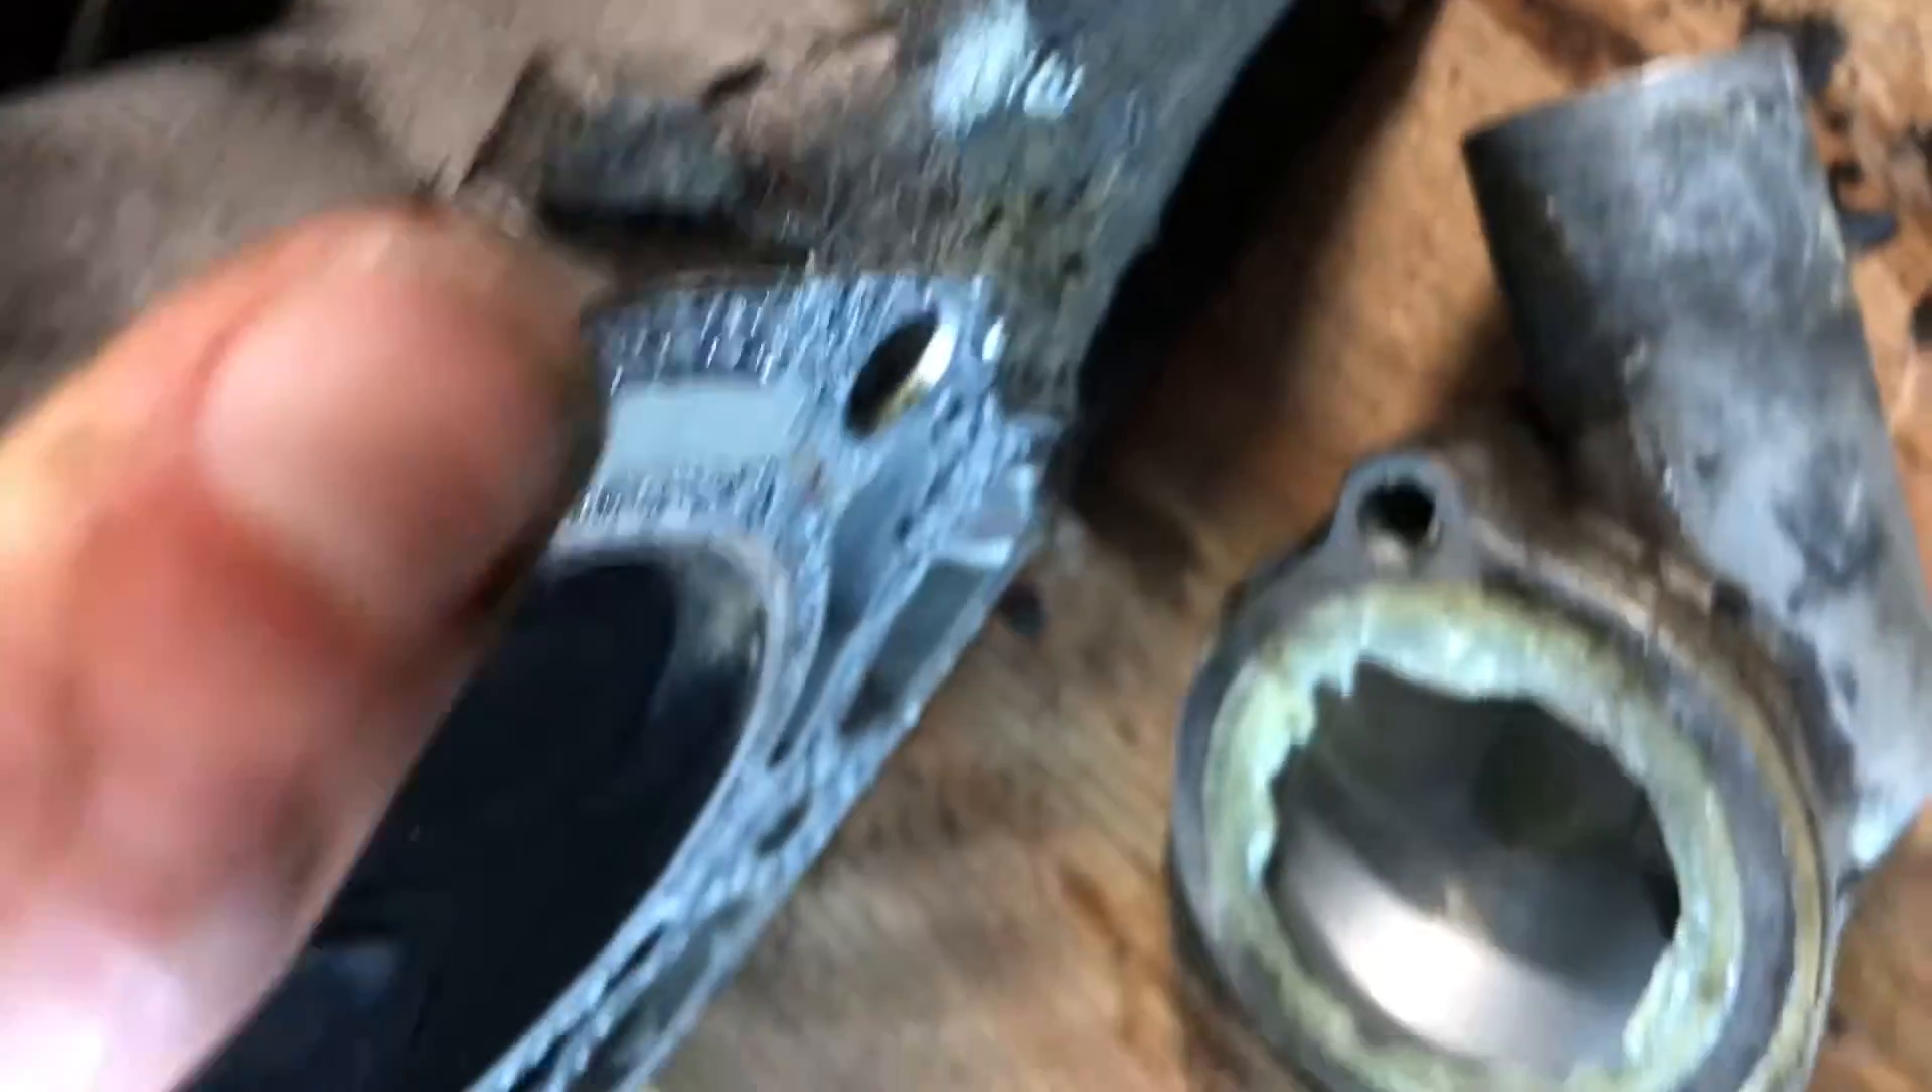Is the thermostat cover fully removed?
Yes.